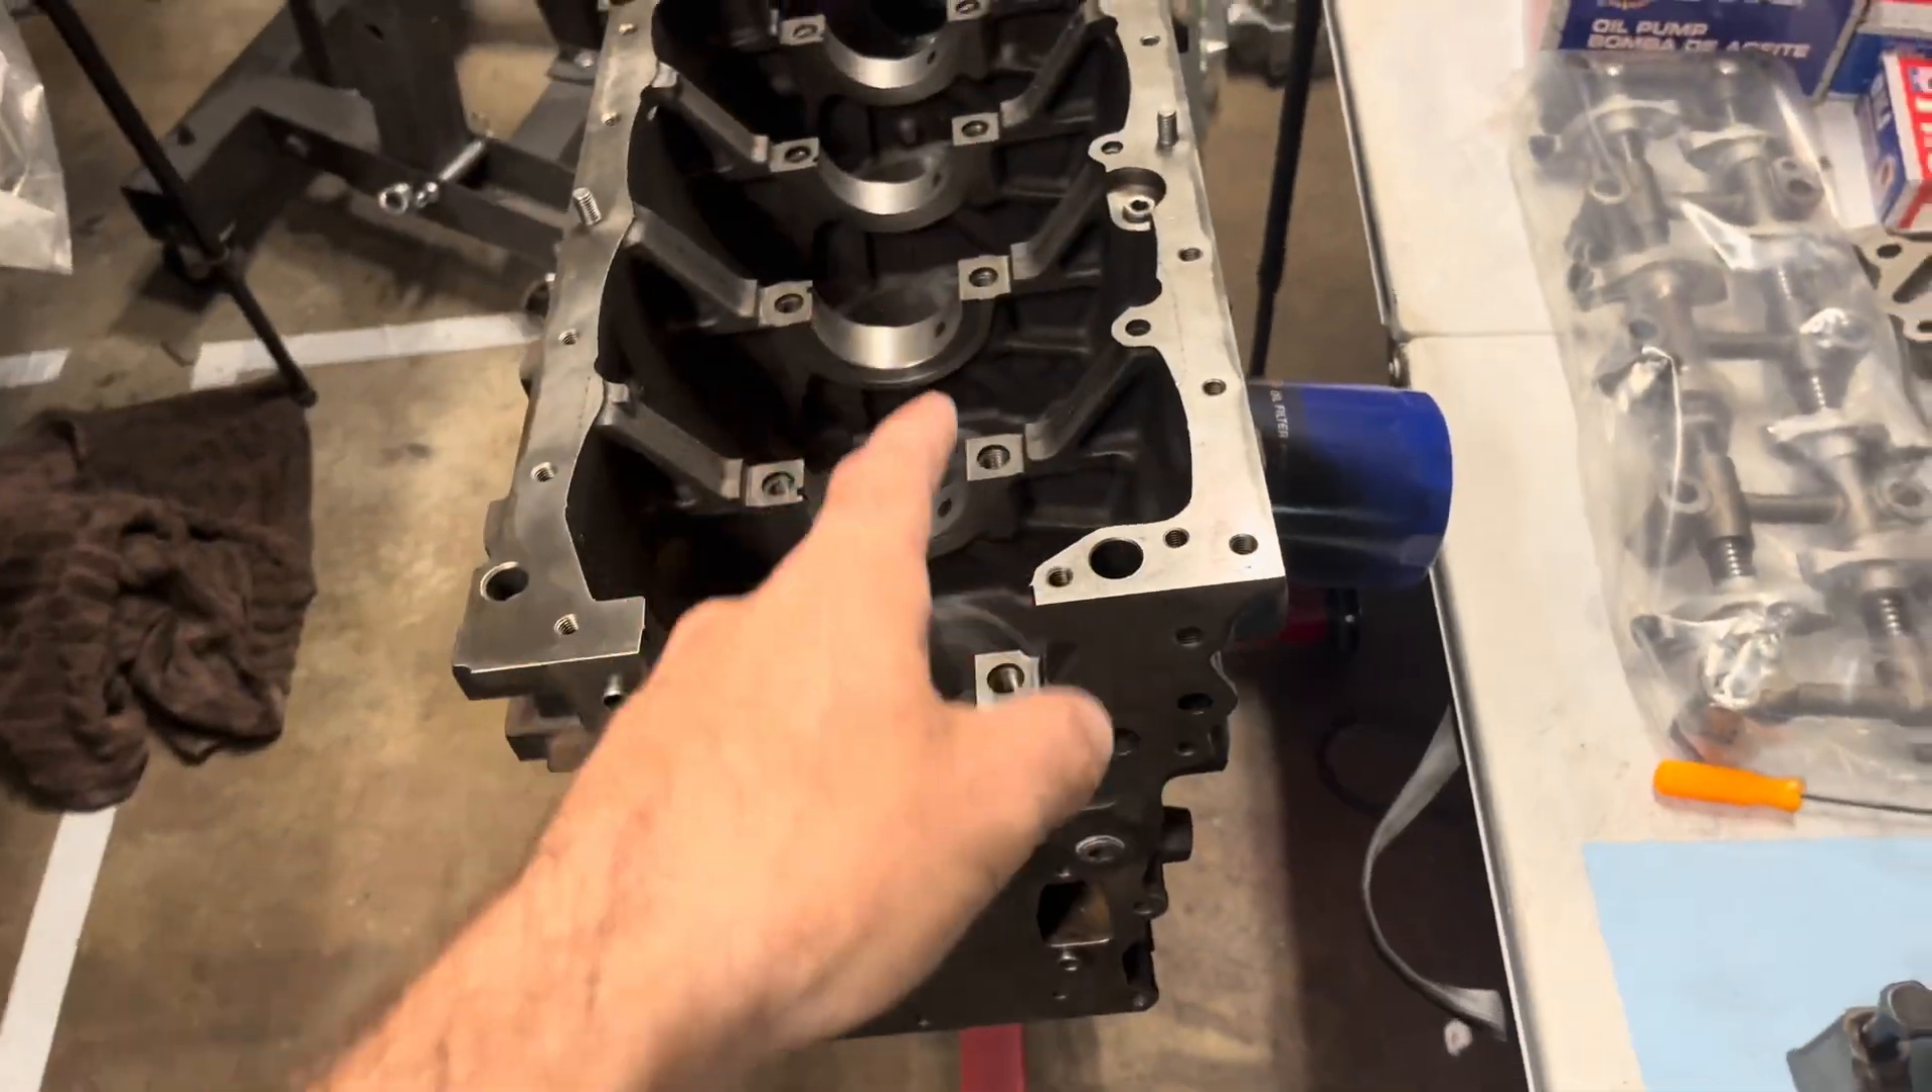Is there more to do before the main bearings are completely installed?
Yes.